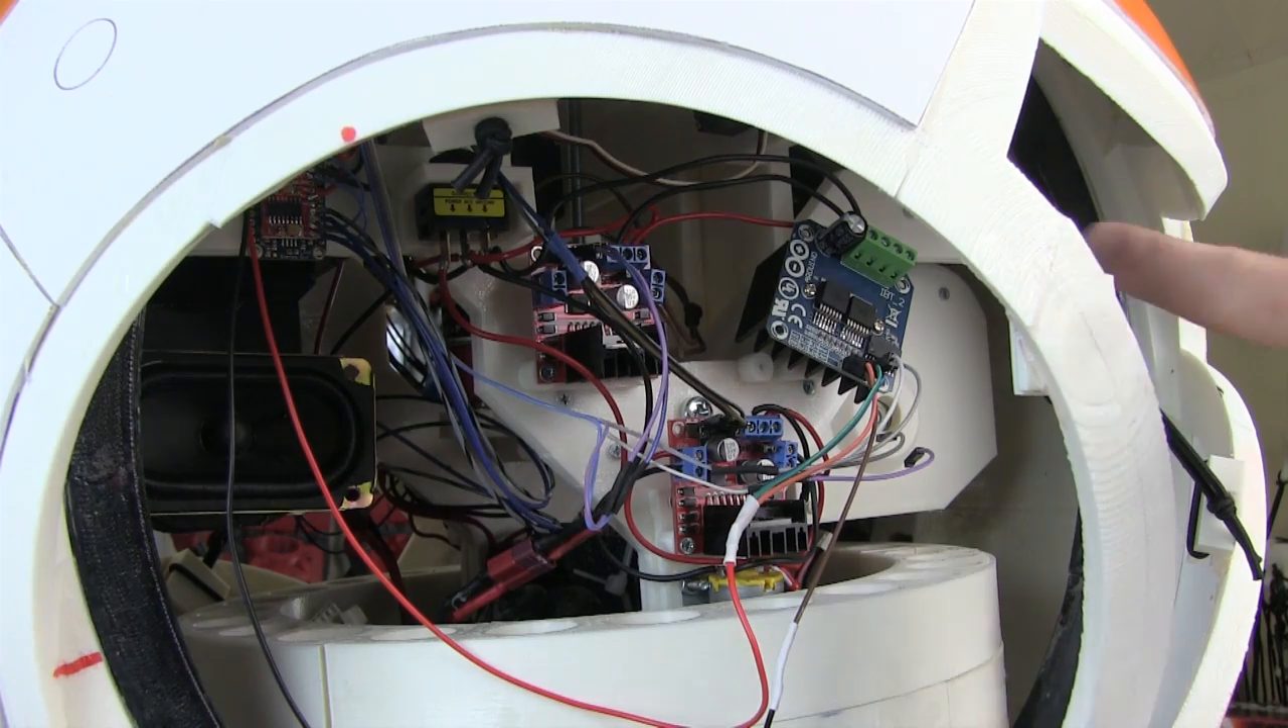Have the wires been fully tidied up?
No.